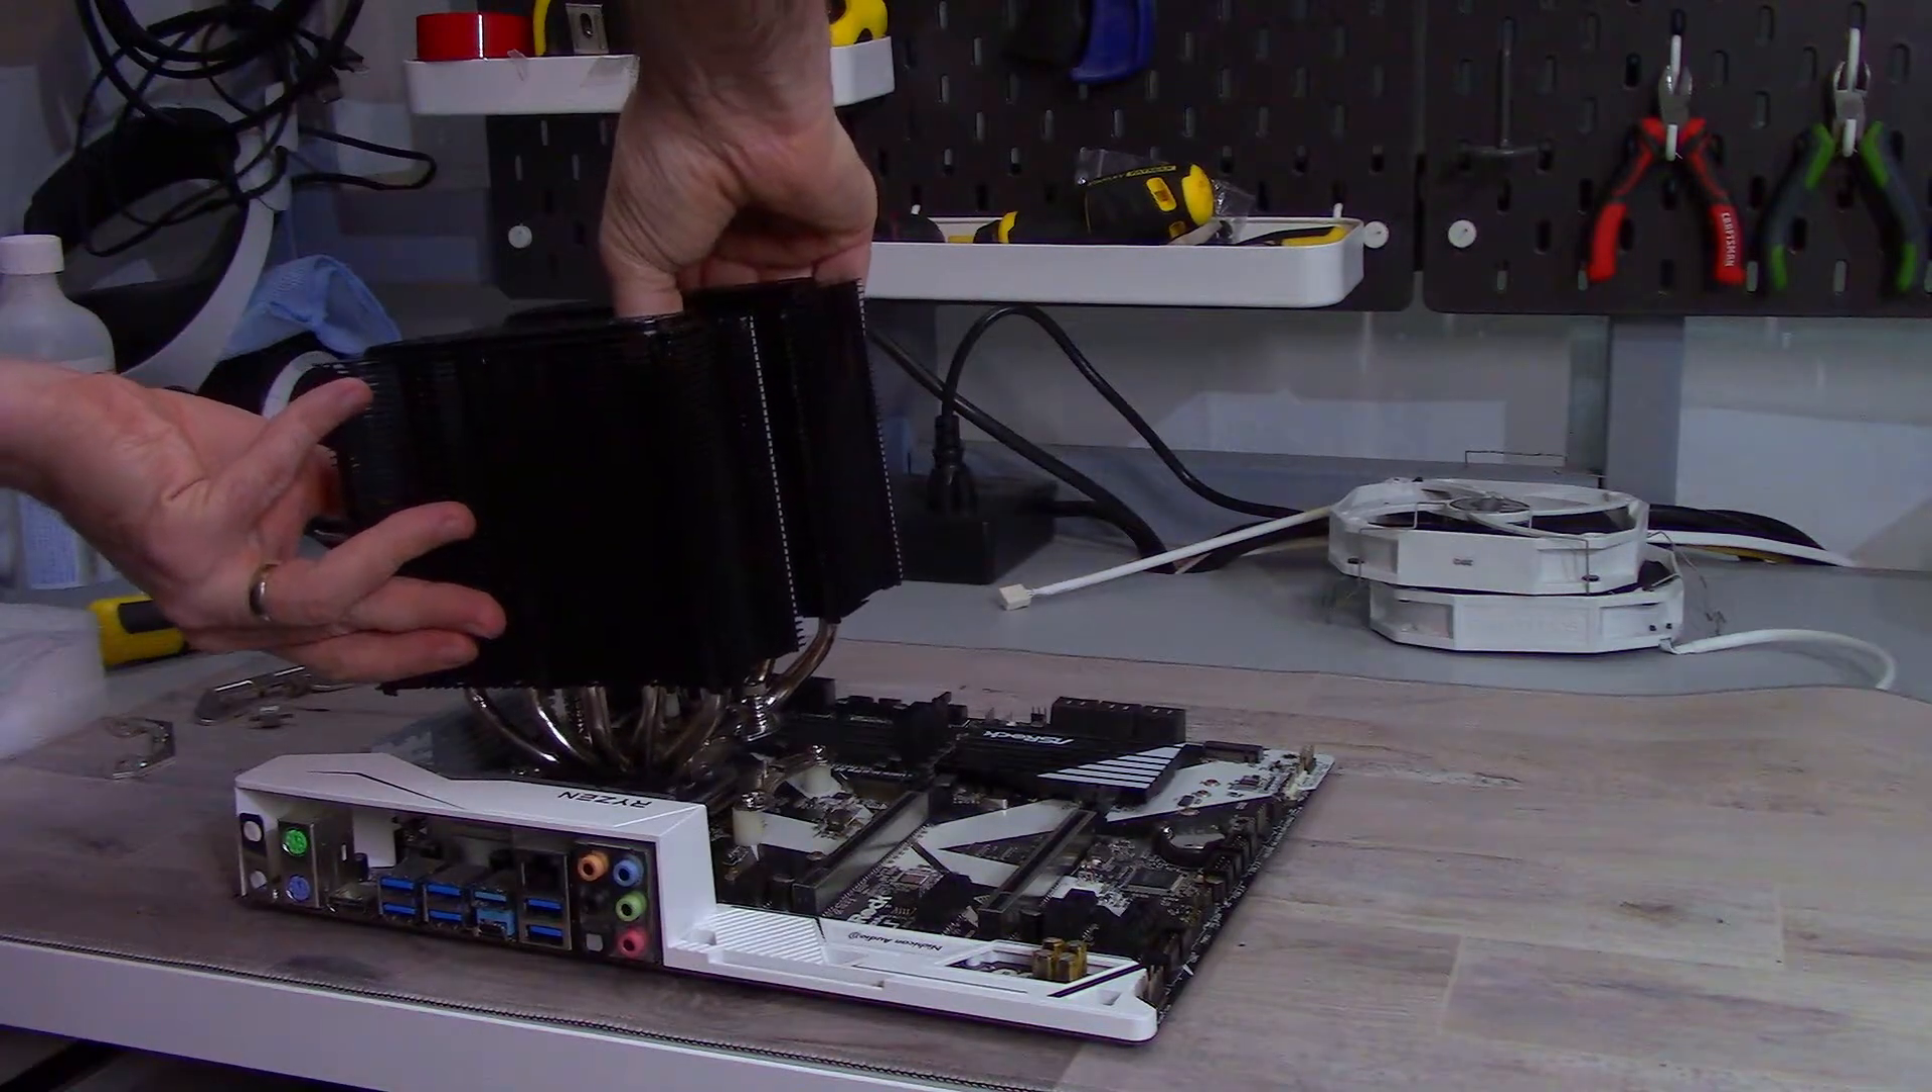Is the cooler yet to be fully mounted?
Yes.